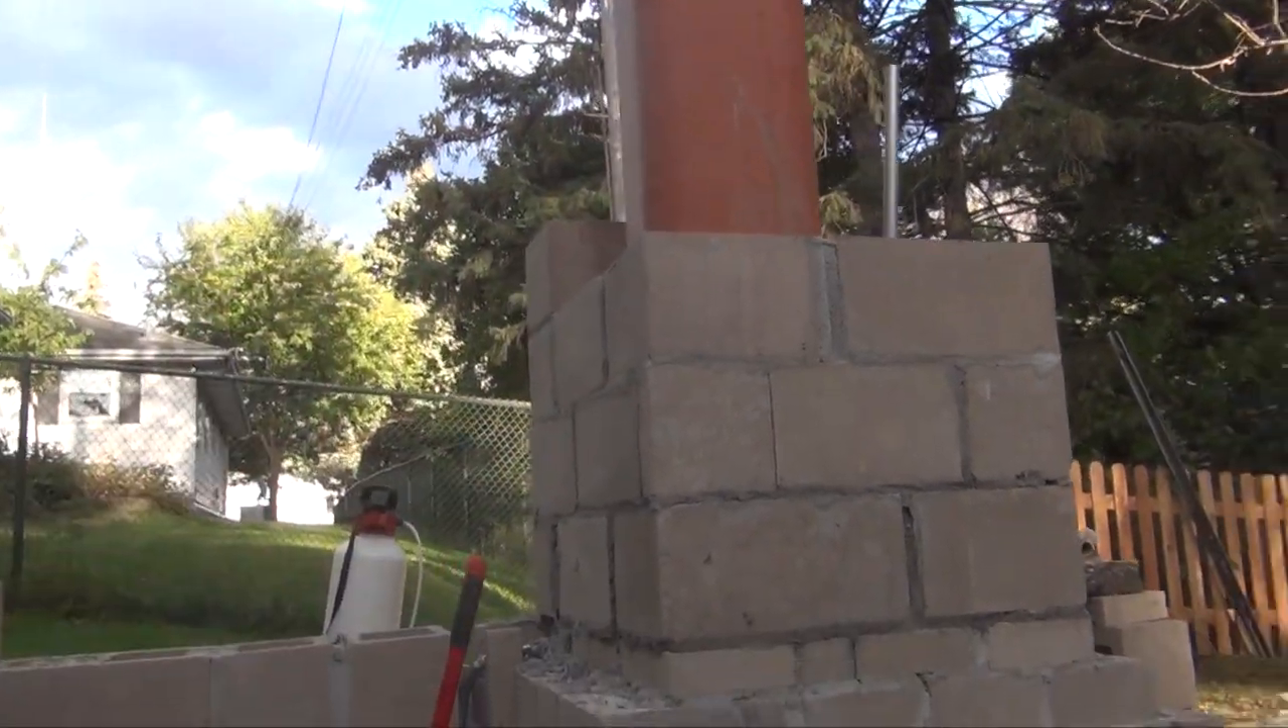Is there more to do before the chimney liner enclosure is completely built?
Yes.